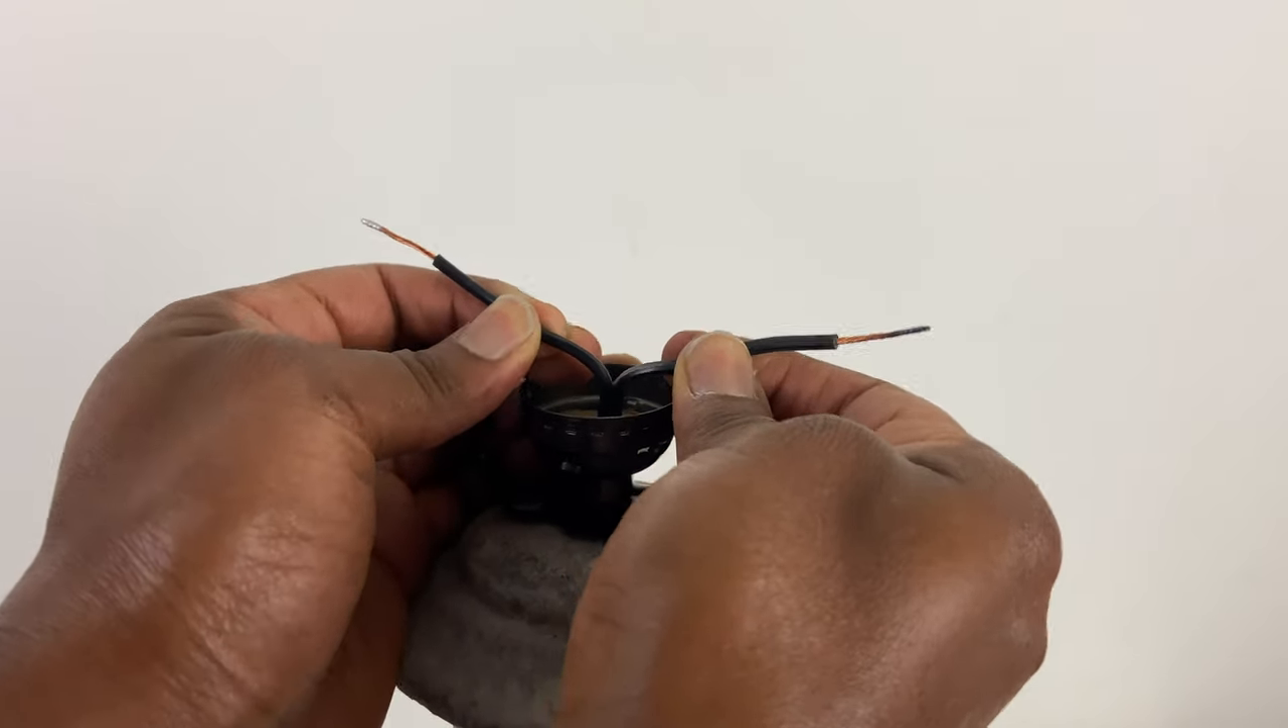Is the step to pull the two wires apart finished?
Yes.